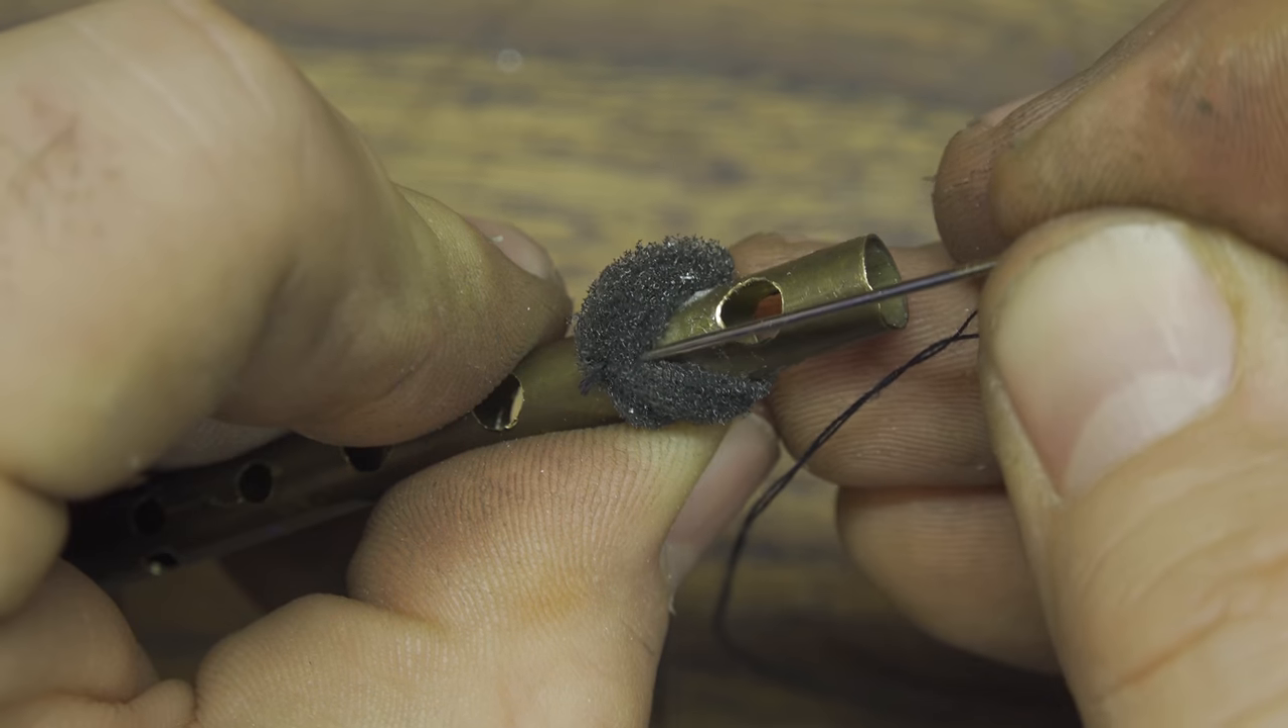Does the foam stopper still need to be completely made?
Yes.